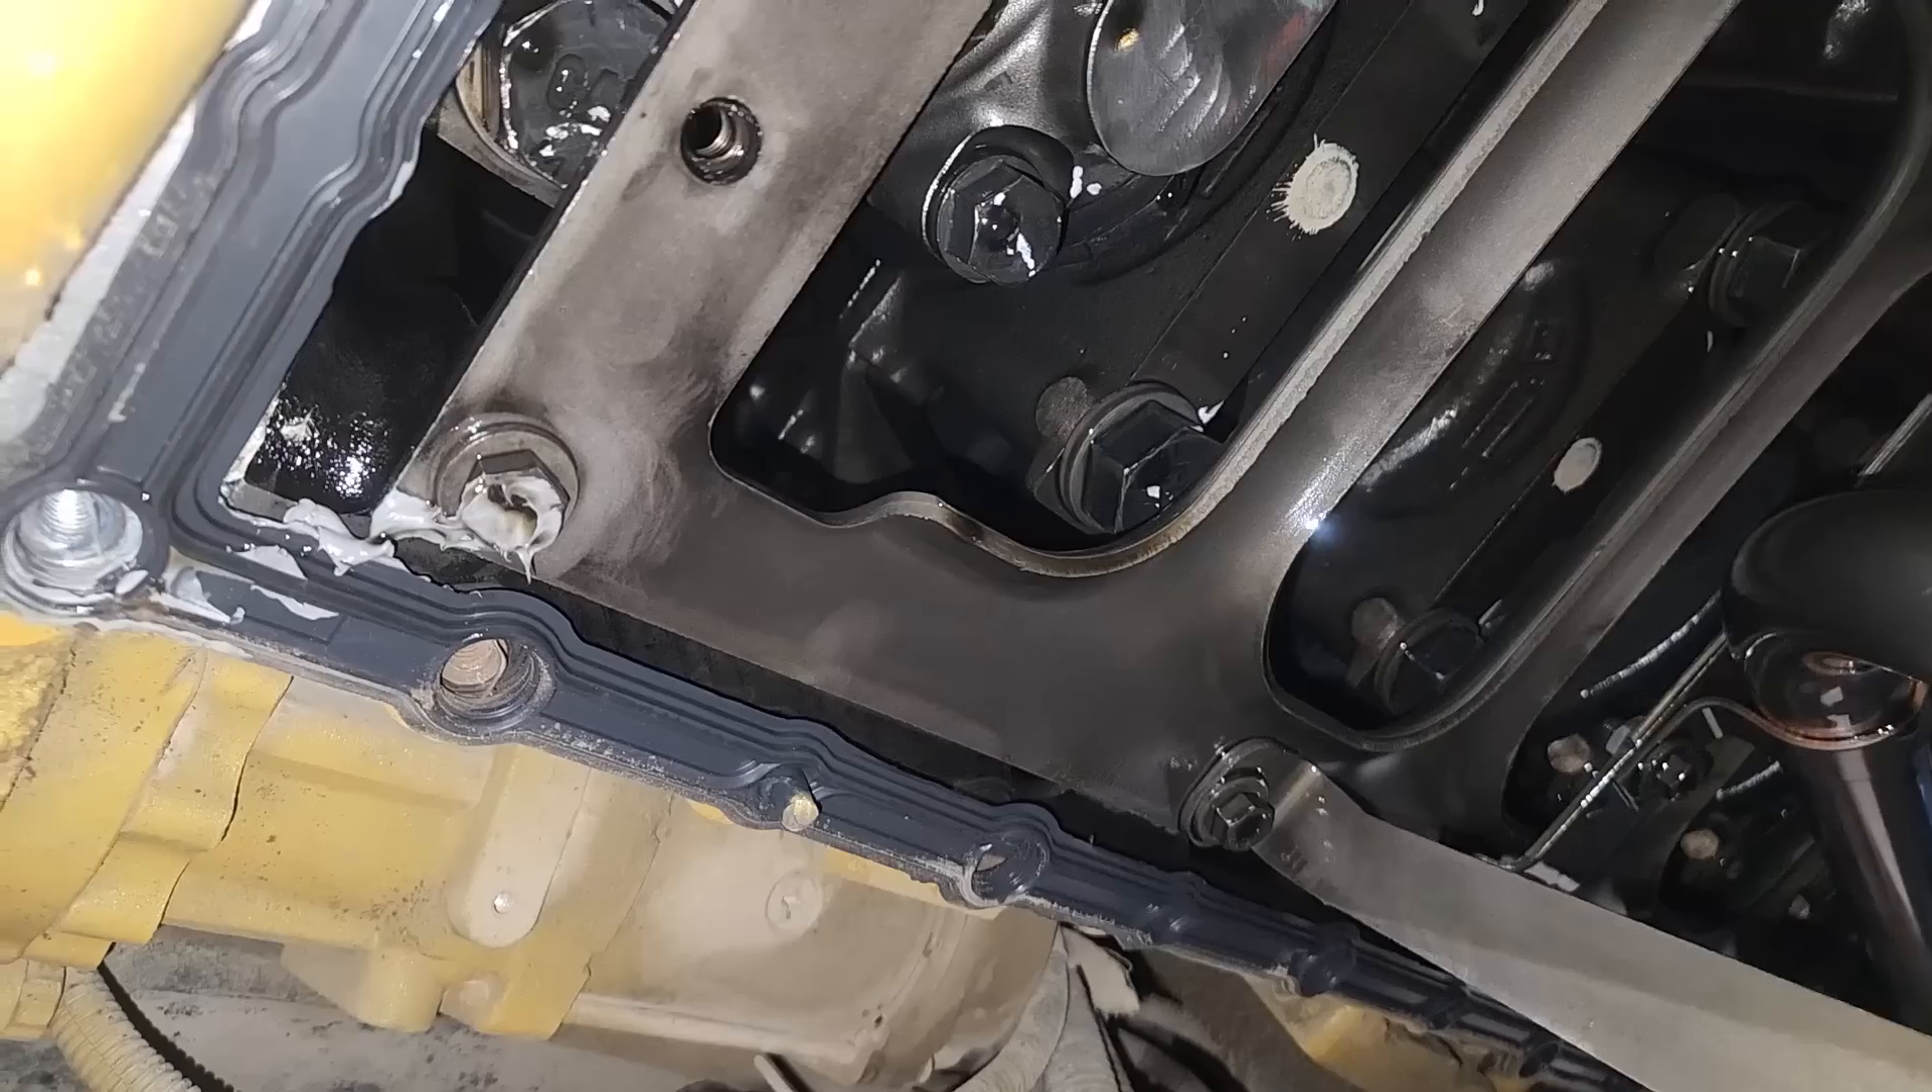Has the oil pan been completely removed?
Yes.